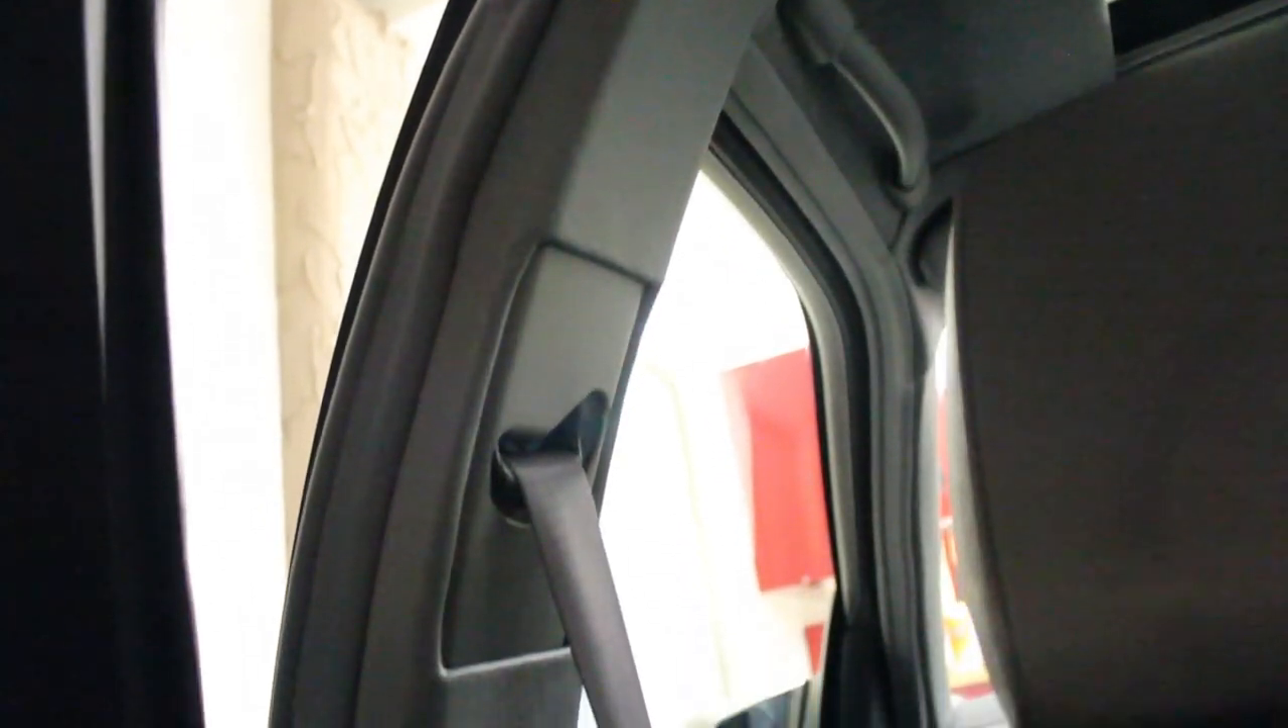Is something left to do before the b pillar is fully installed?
No.